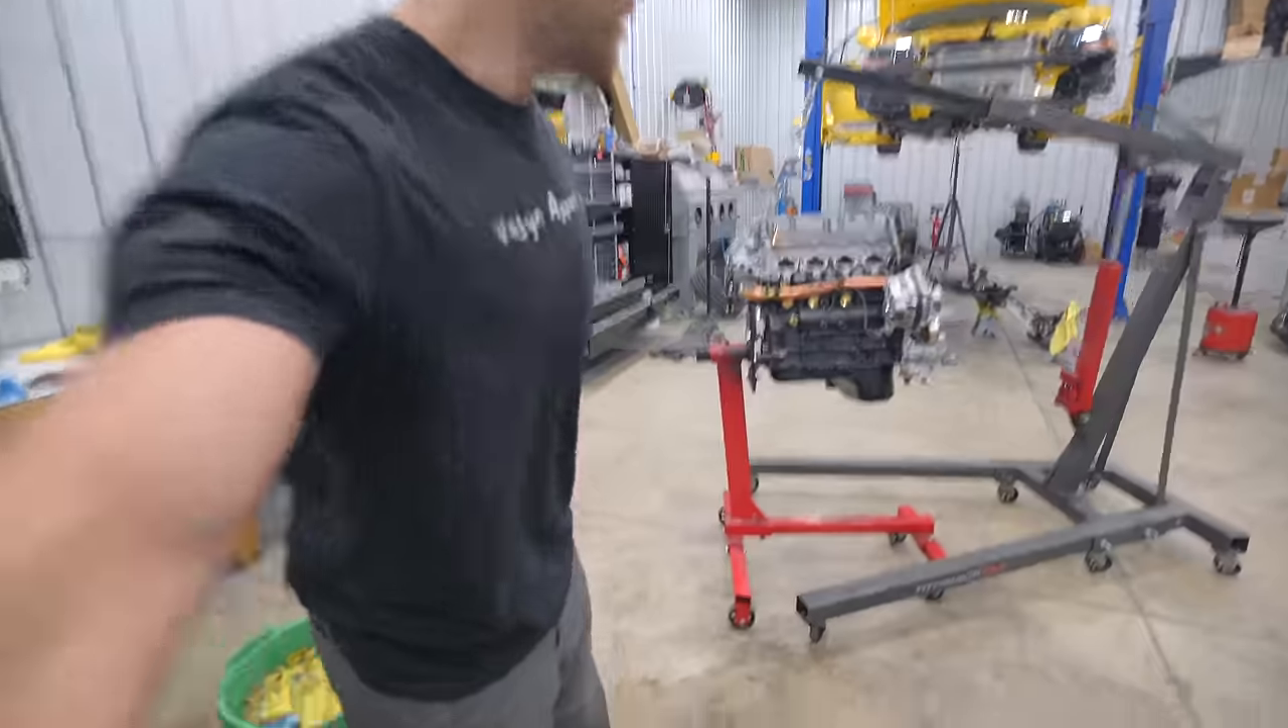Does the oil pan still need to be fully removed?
Yes.